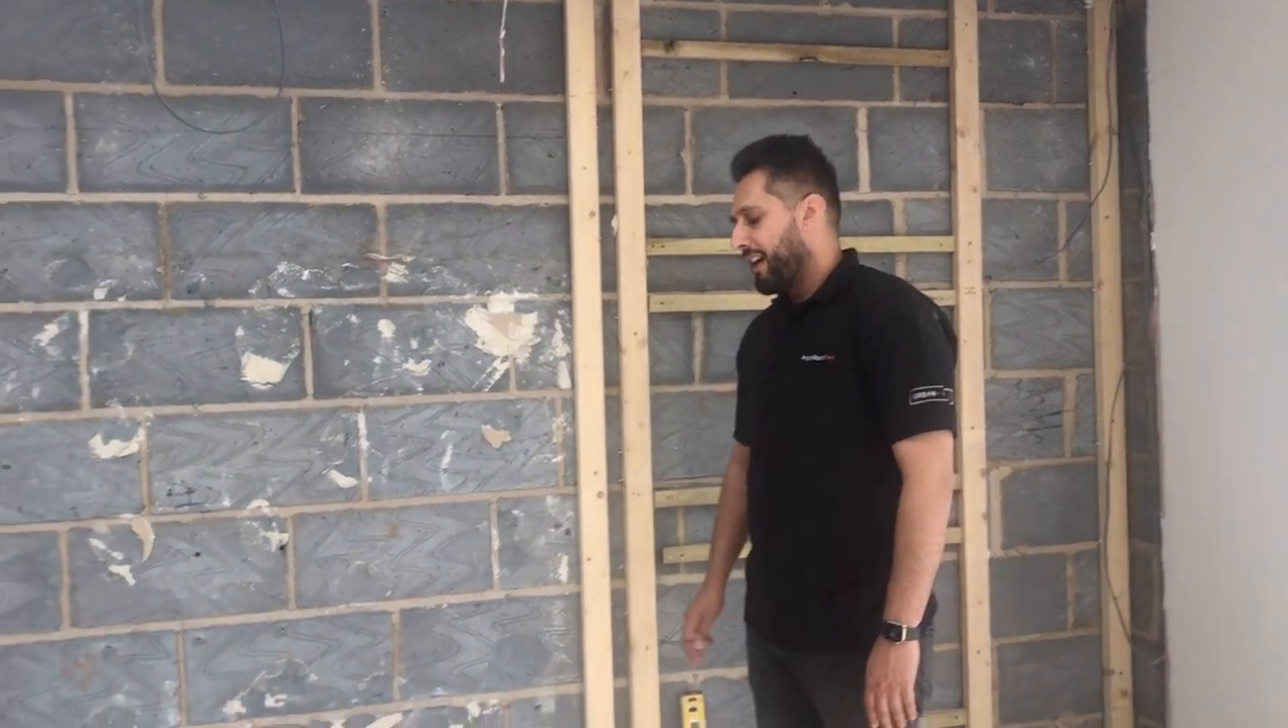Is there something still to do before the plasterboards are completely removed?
No.